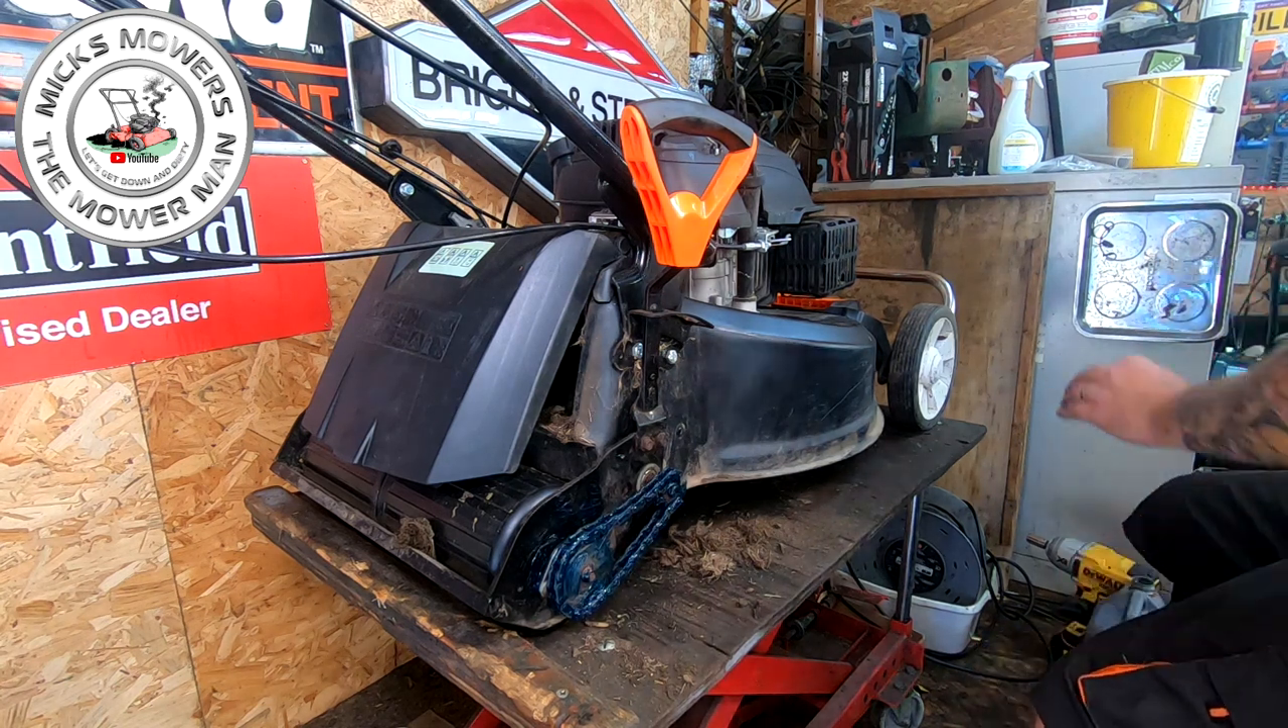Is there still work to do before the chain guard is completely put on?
Yes.